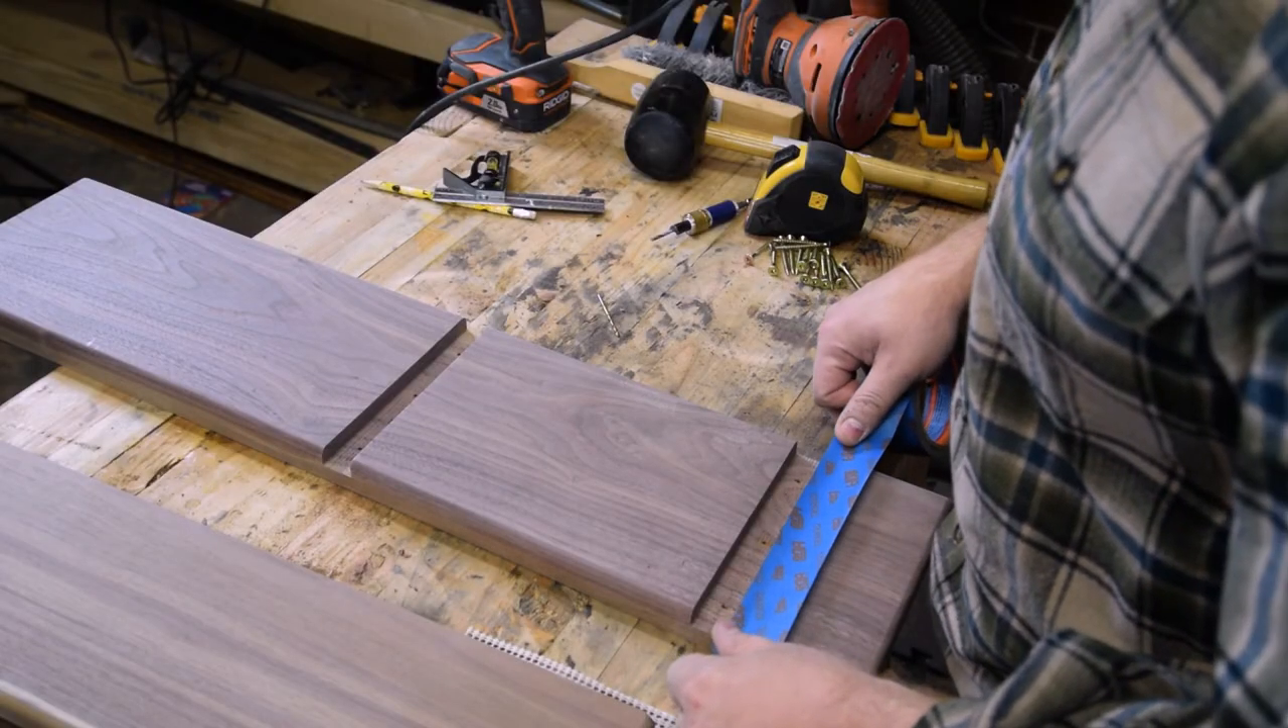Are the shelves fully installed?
No.